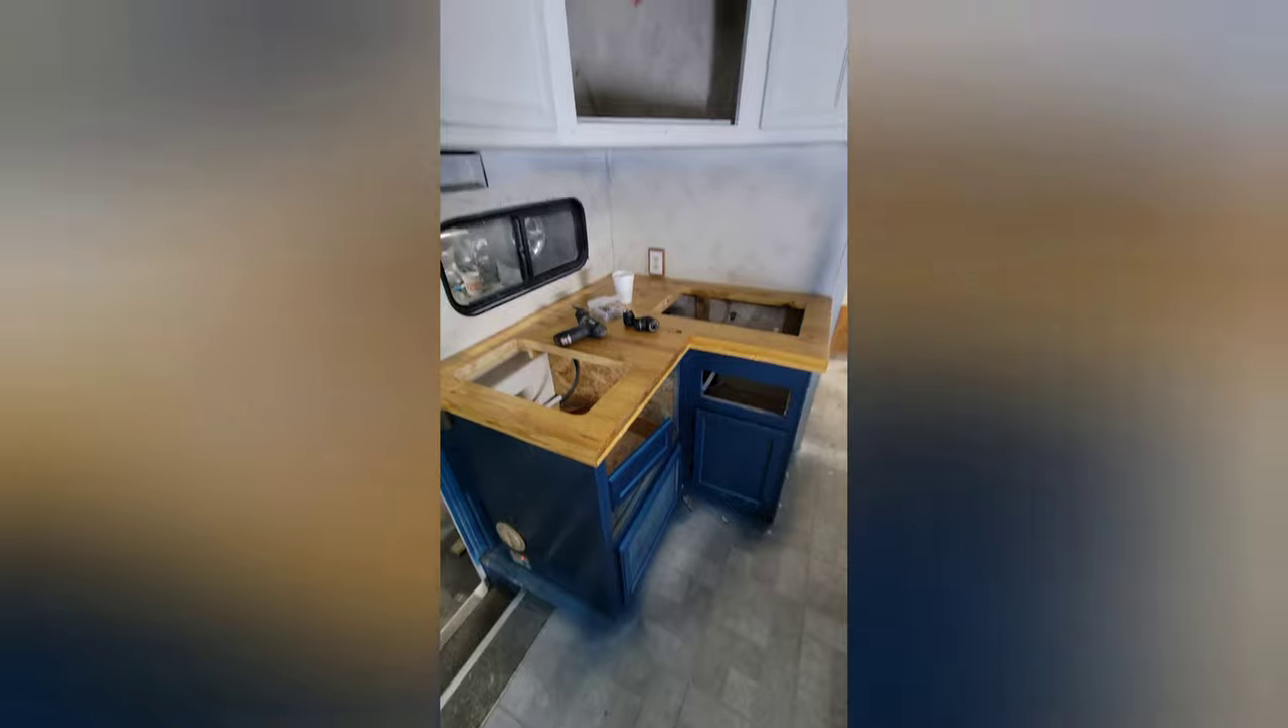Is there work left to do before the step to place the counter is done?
No.